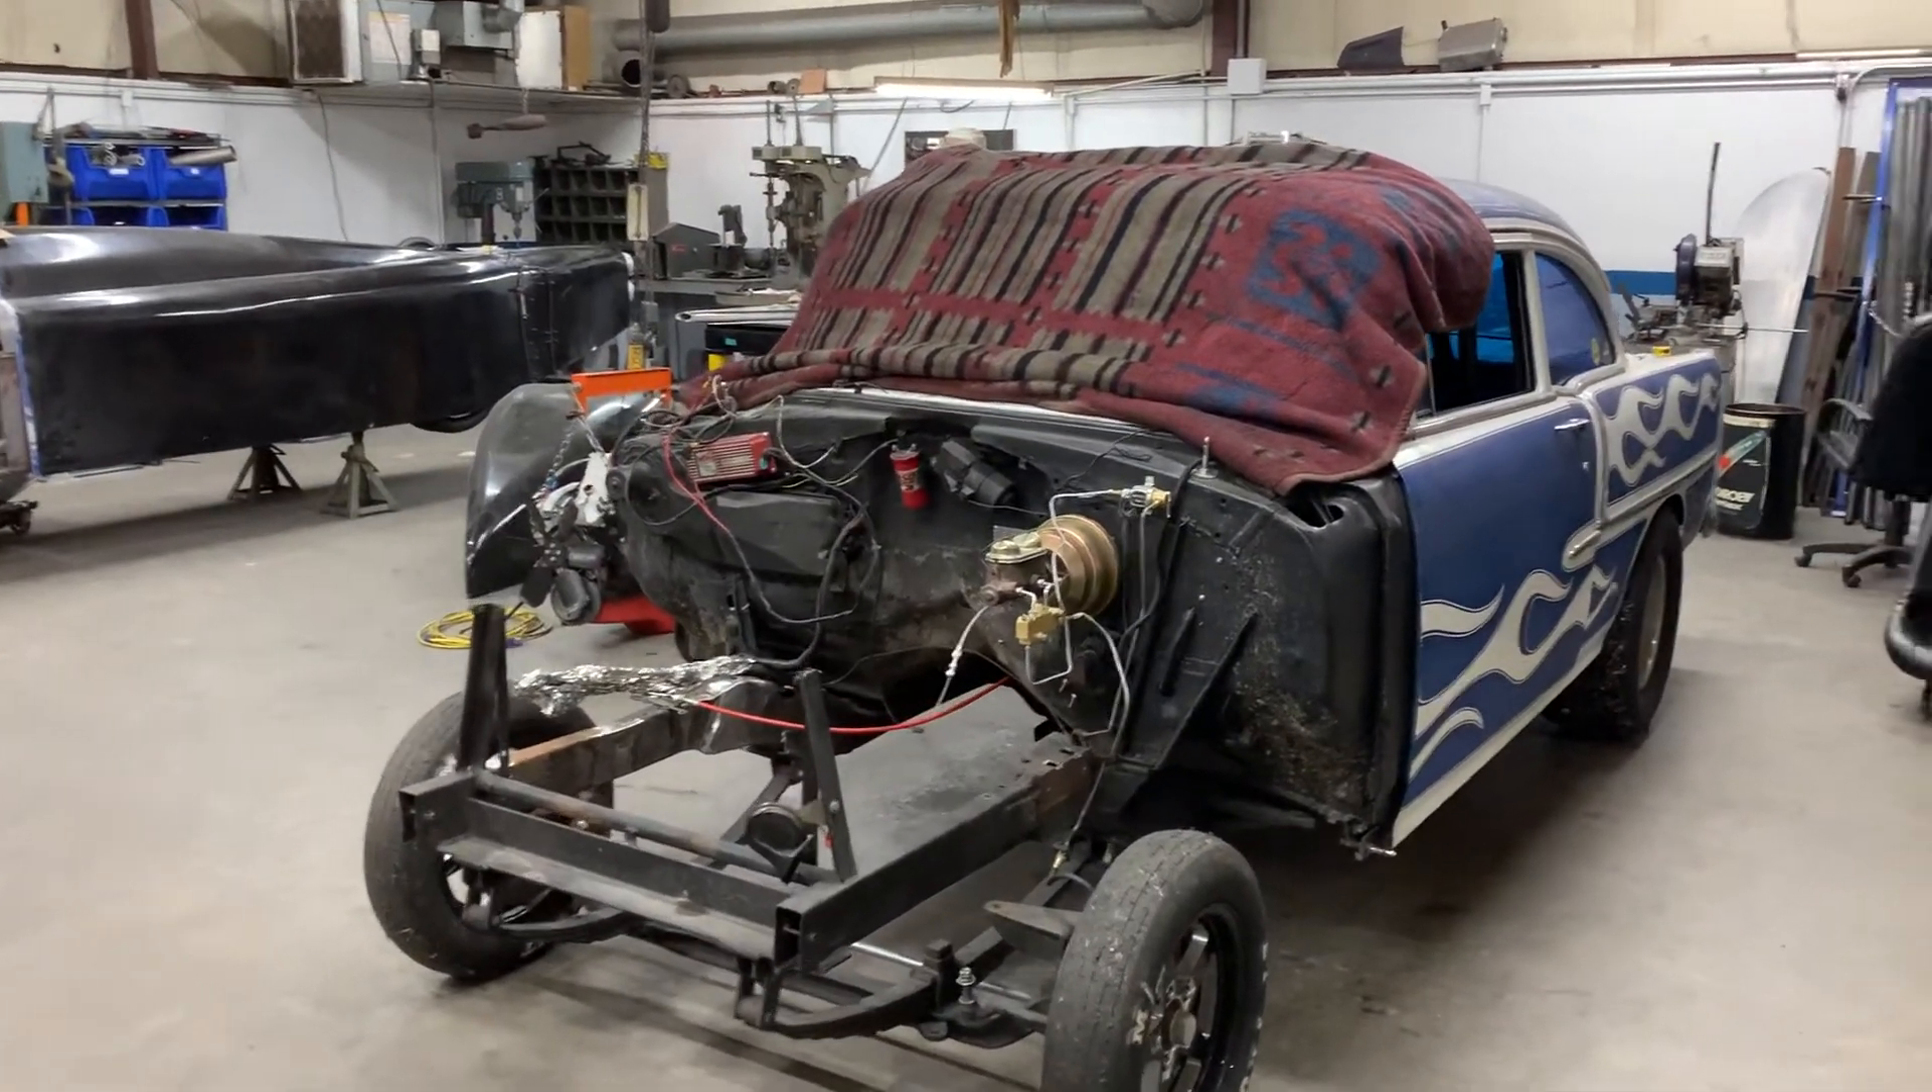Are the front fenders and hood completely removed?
Yes.